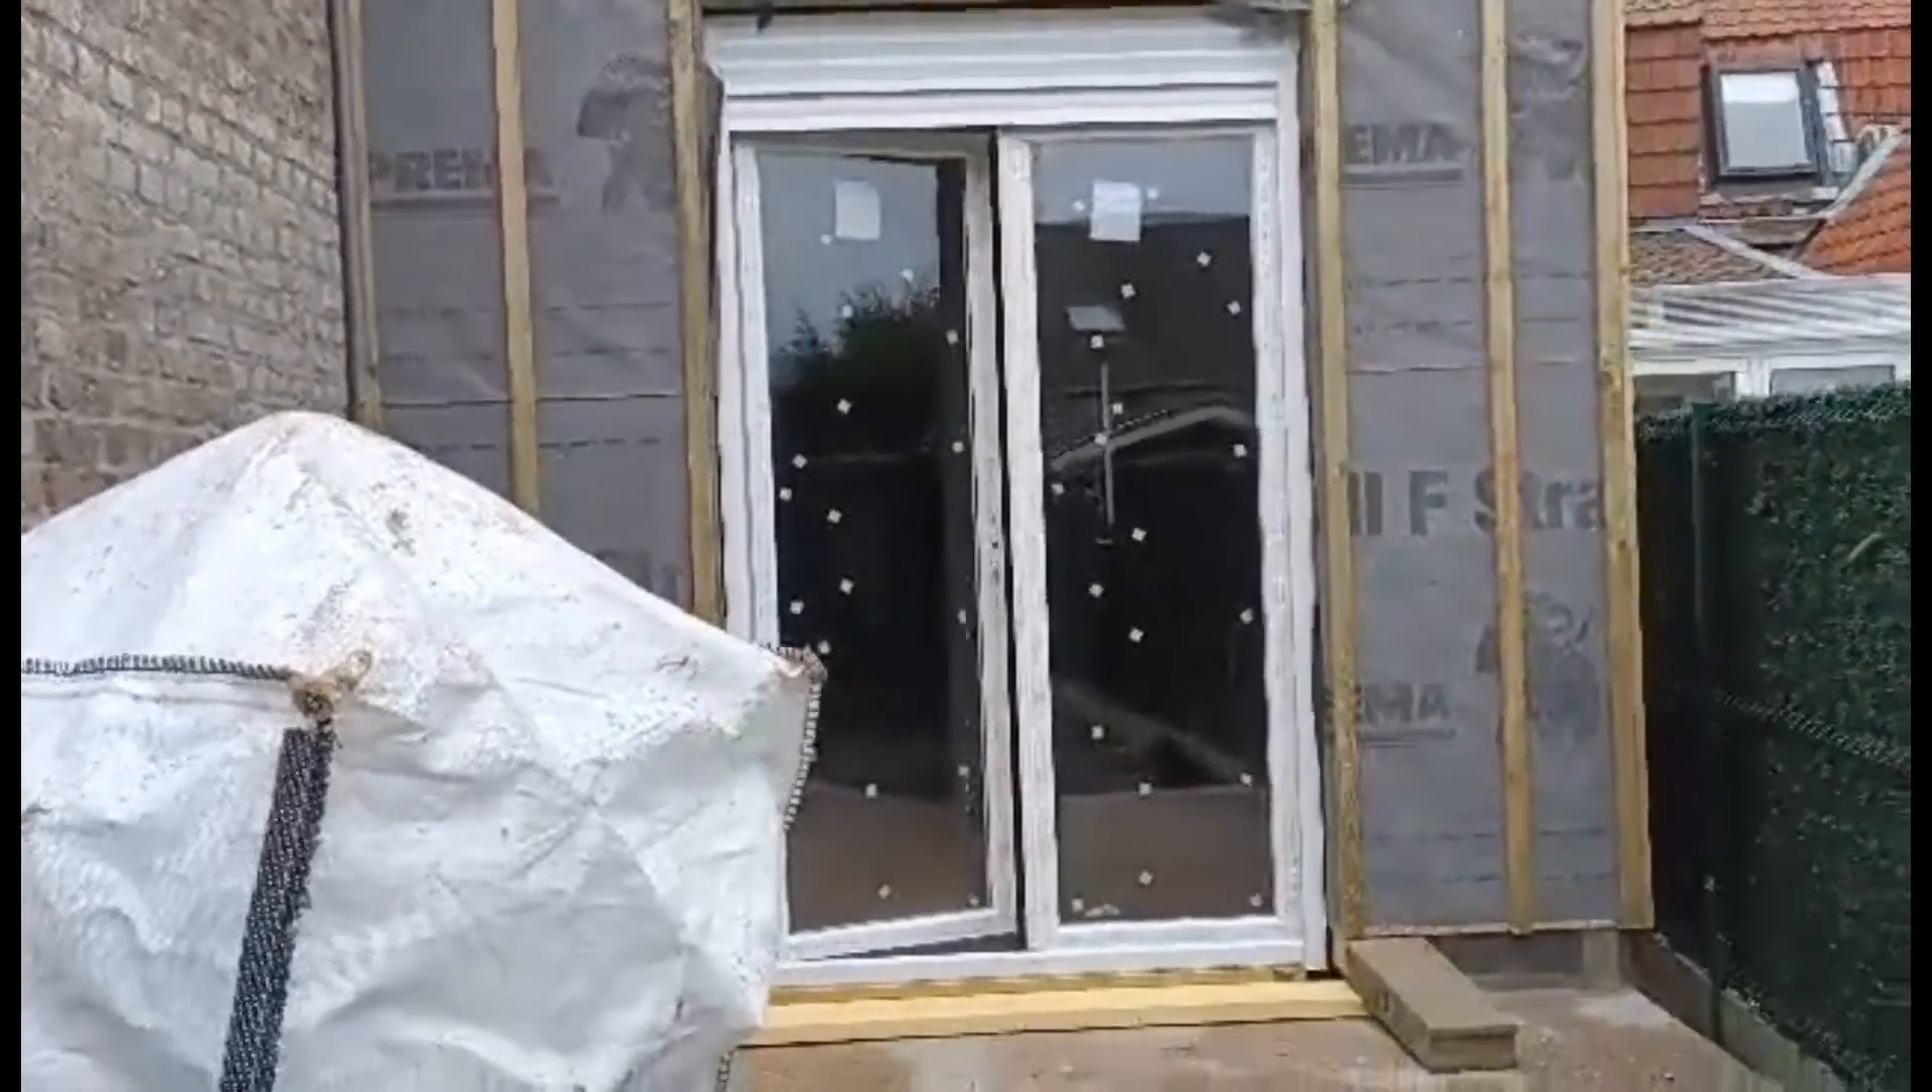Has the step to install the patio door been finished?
Yes.